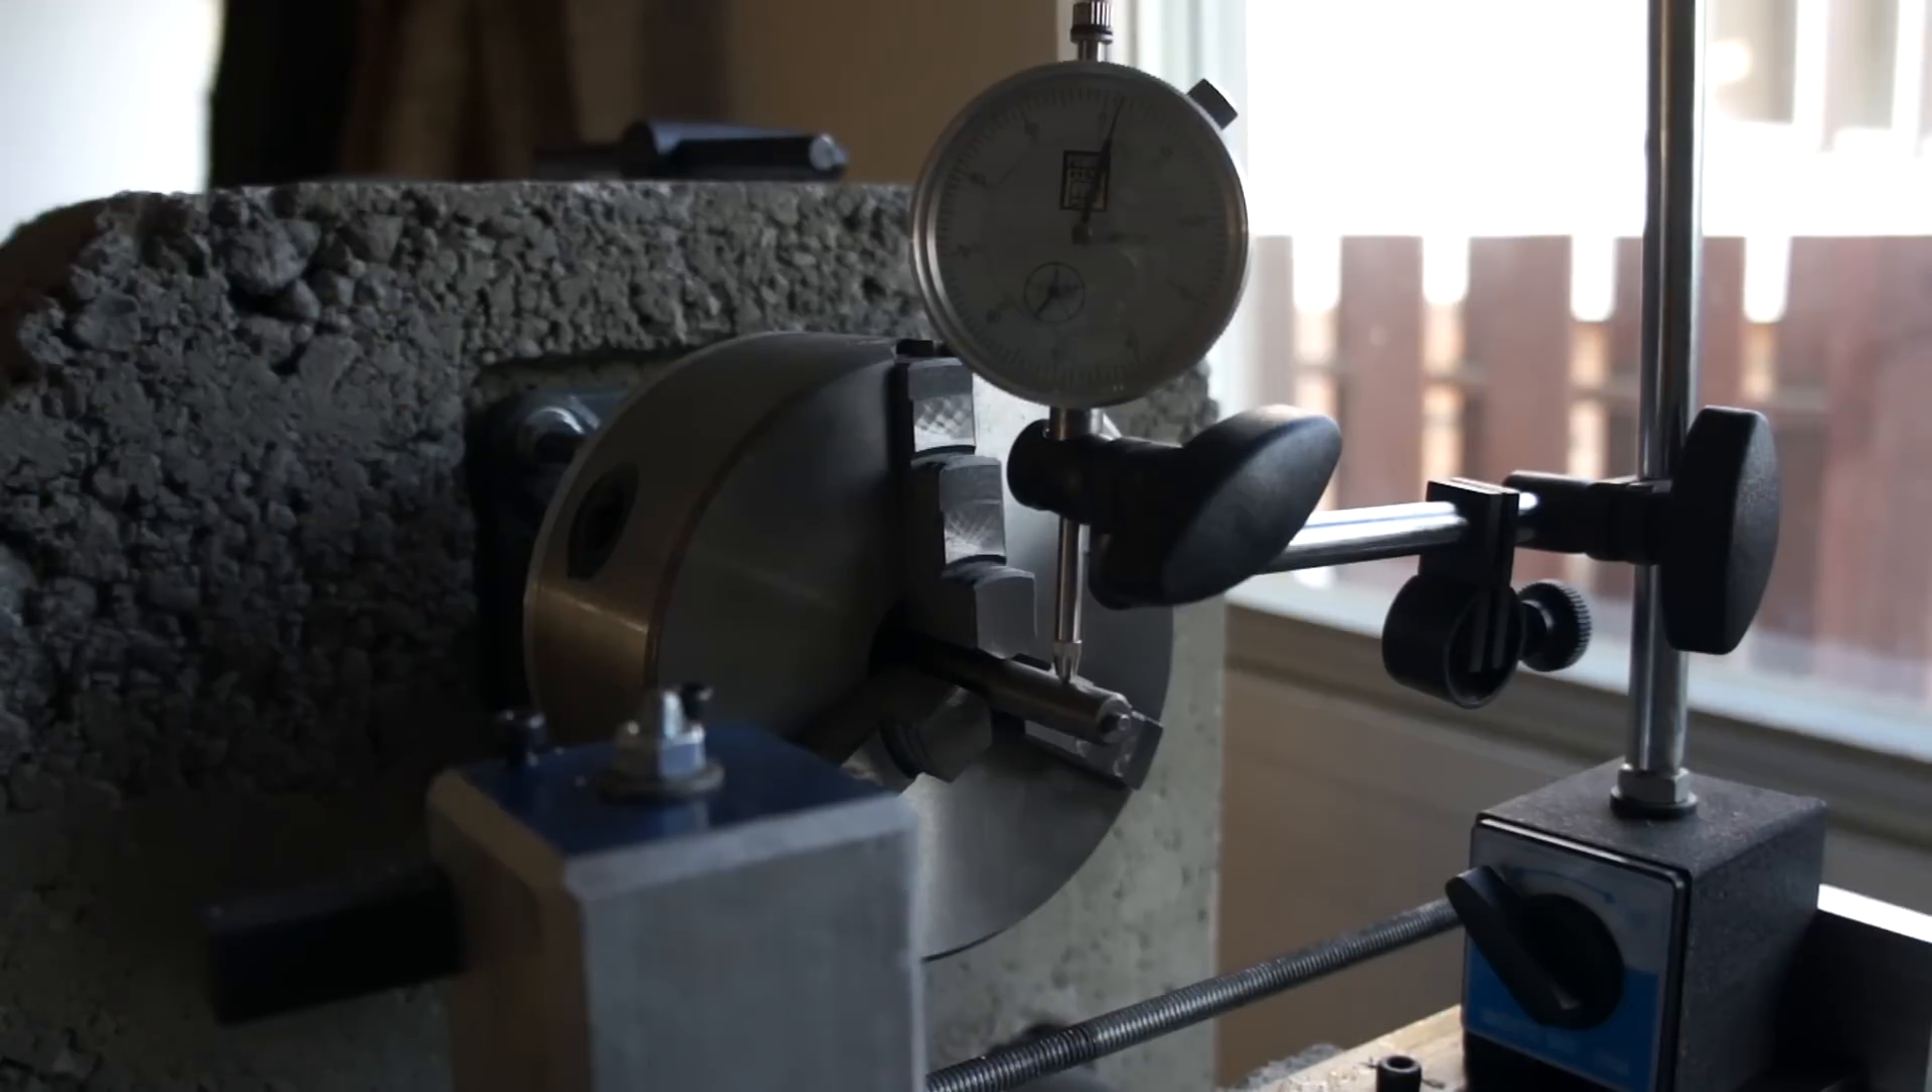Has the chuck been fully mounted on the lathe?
Yes.